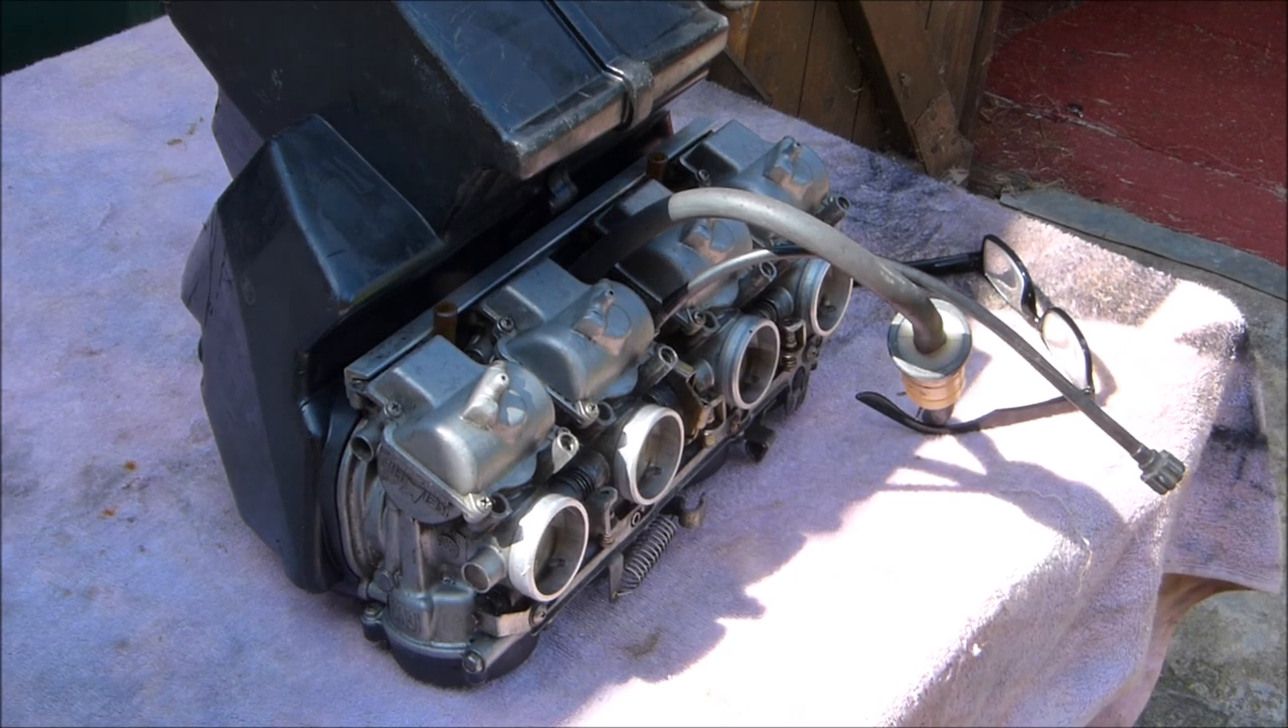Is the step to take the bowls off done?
No.